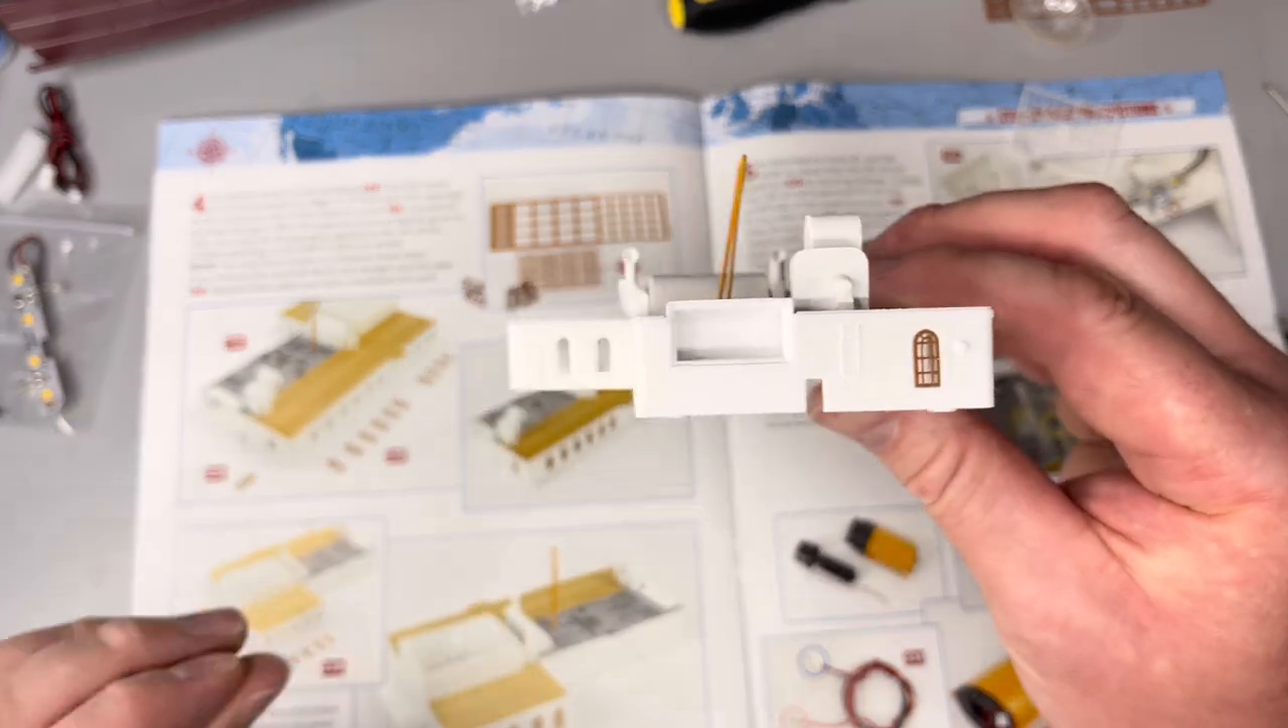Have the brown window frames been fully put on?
No.